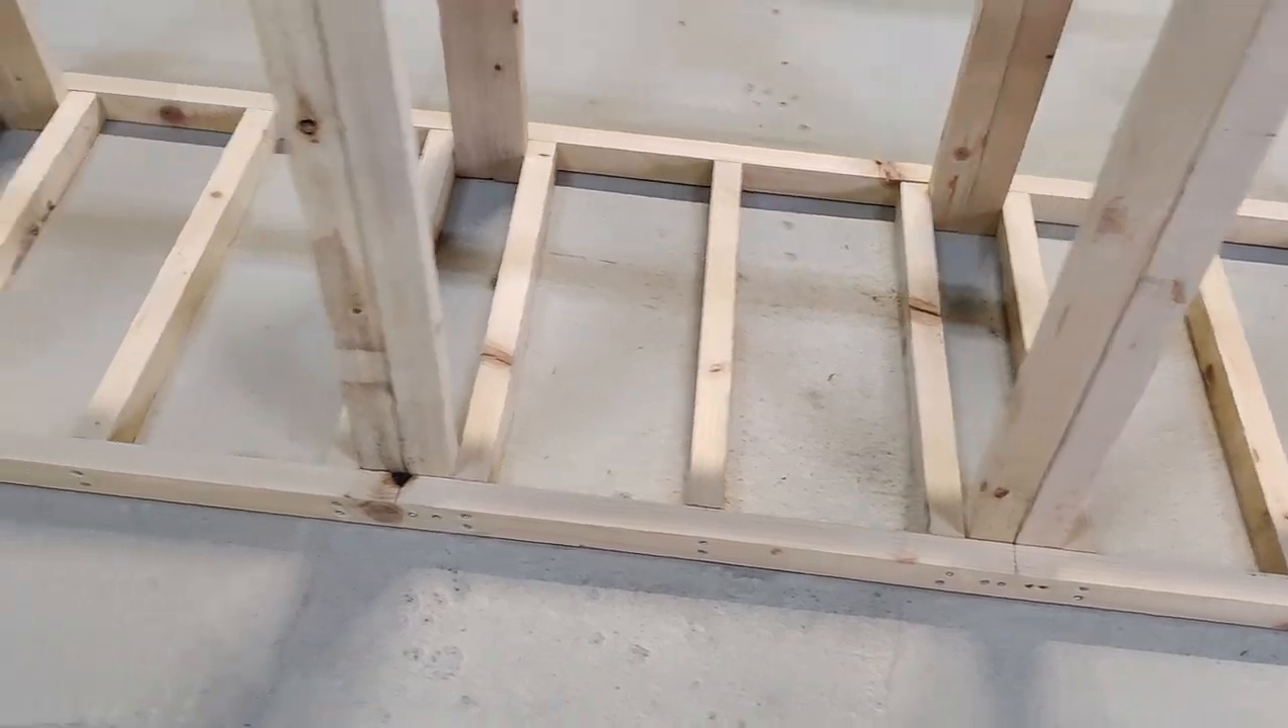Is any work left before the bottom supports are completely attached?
No.